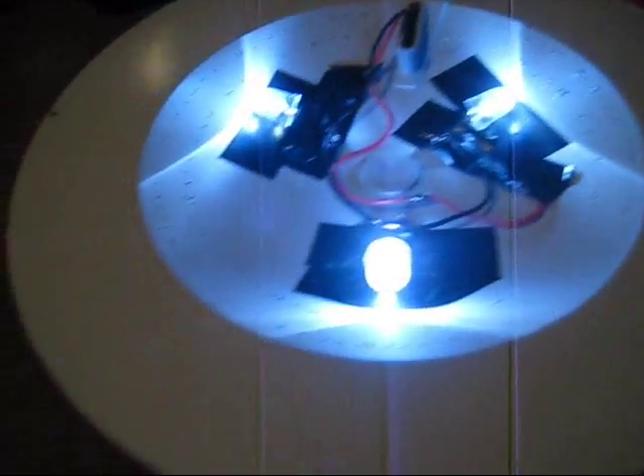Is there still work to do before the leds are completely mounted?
No.